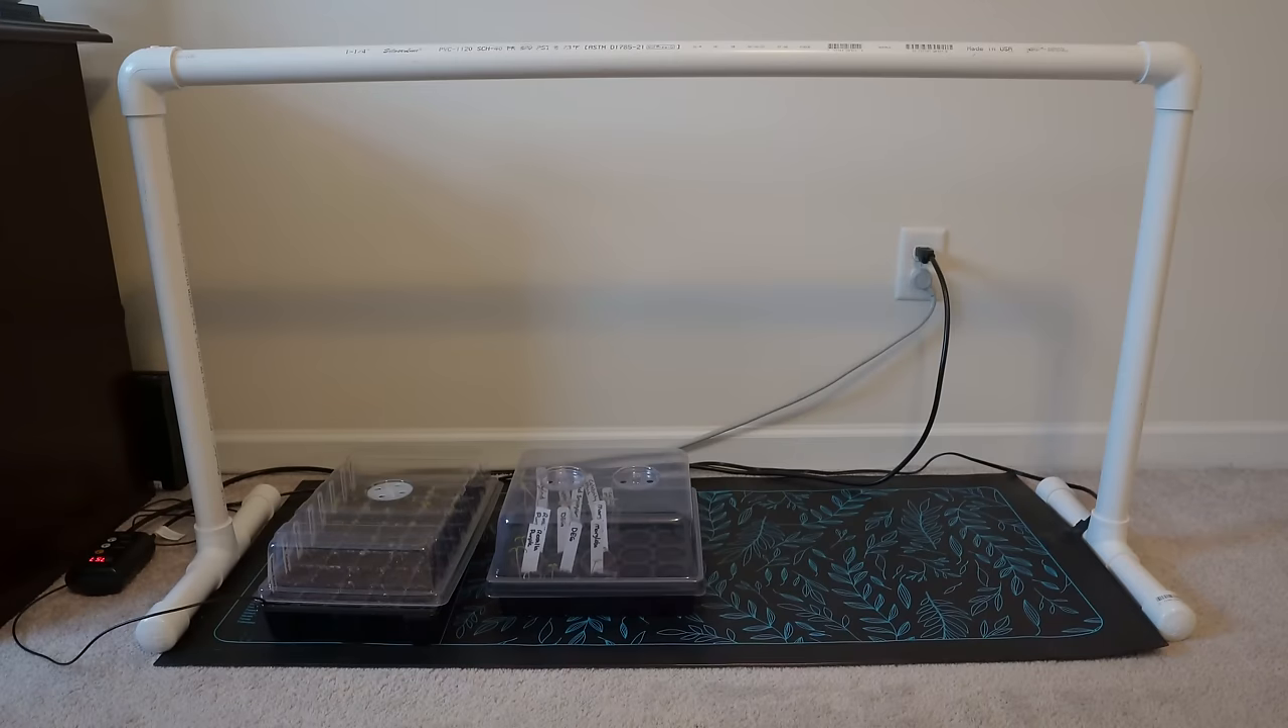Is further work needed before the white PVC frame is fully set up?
No.